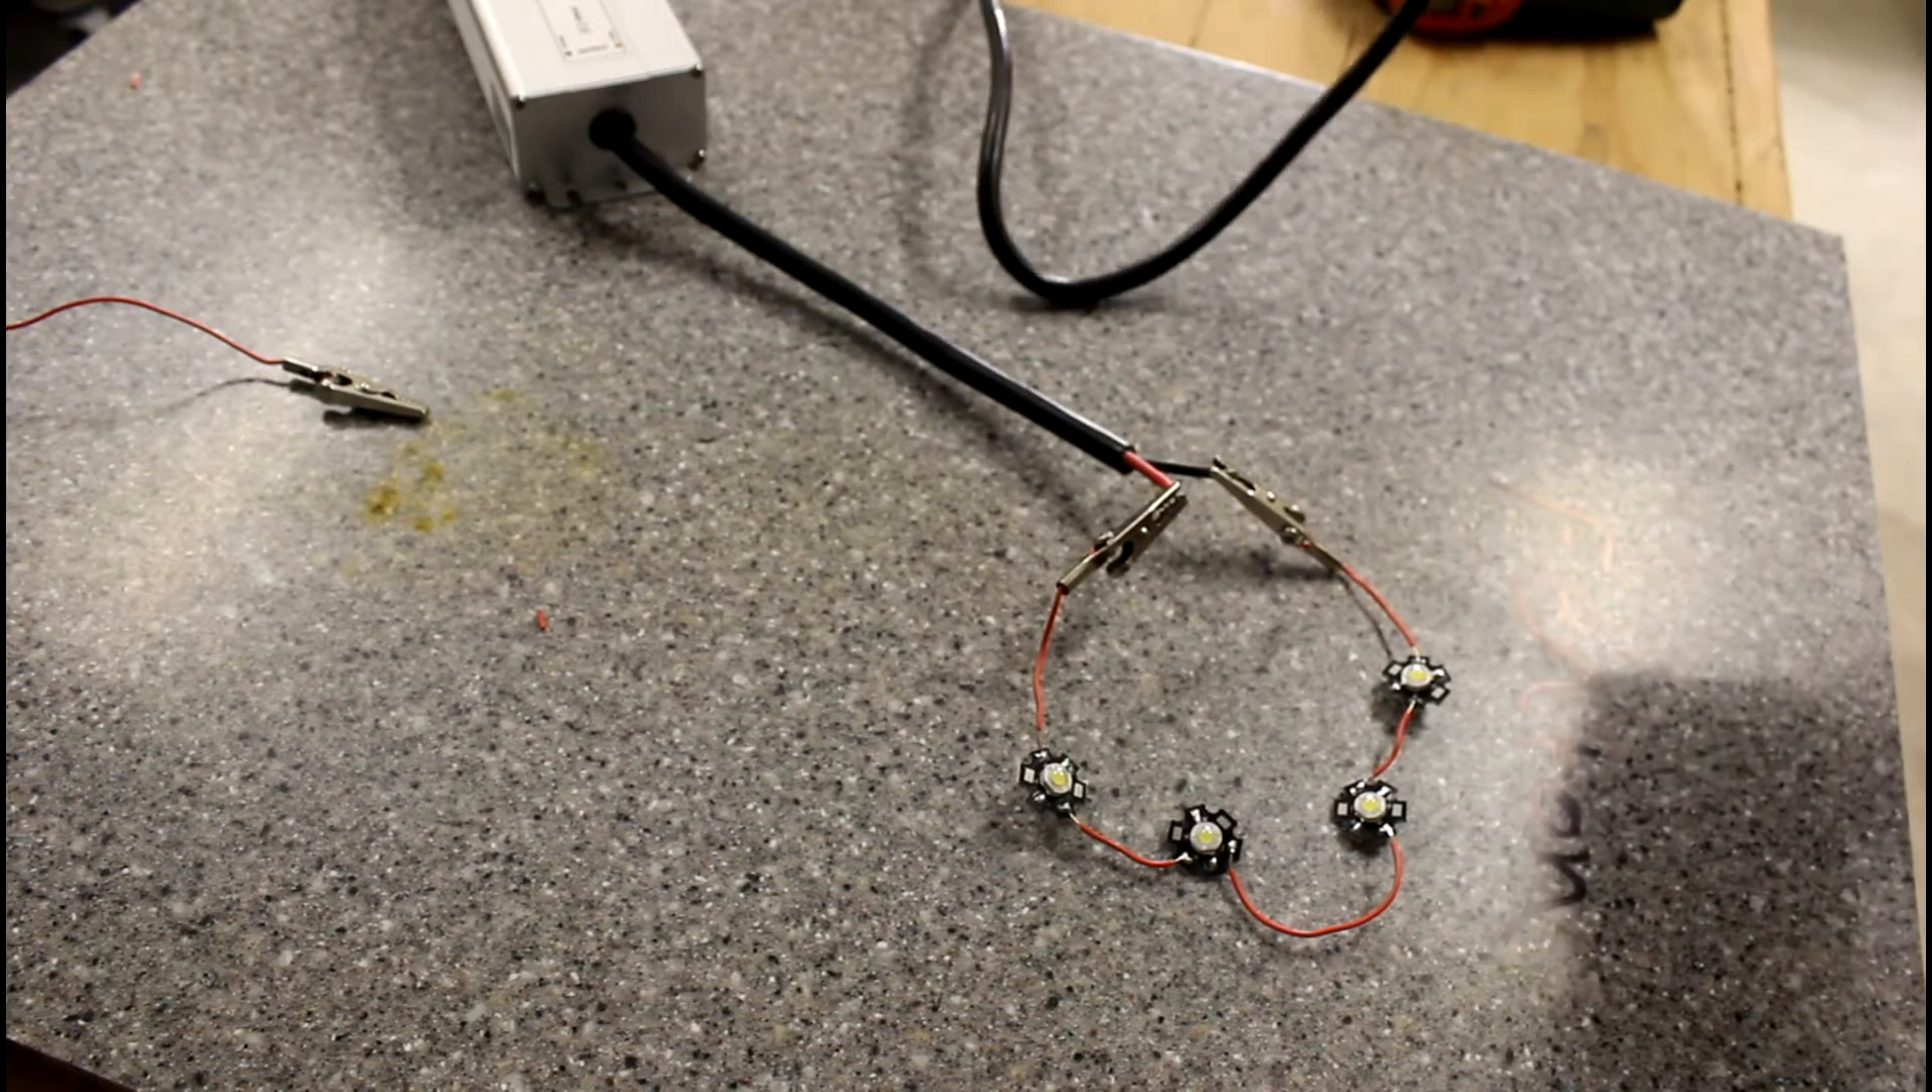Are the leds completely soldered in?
Yes.